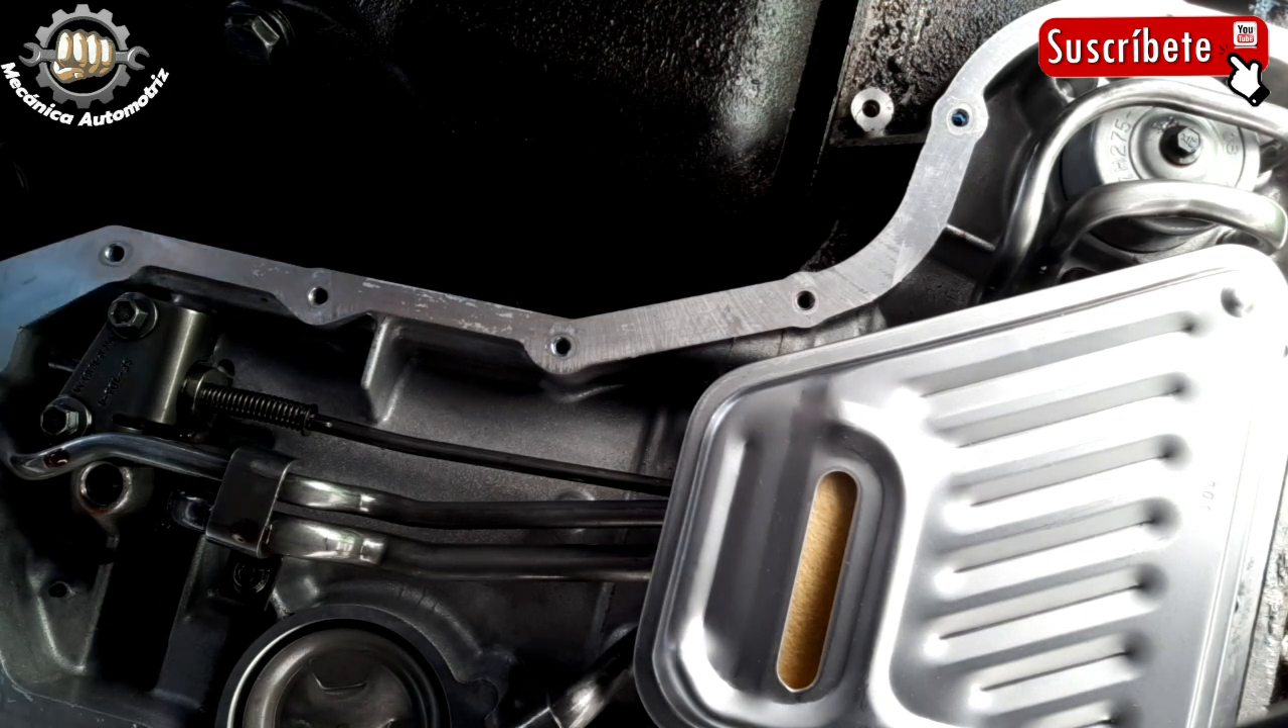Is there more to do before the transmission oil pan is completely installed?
Yes.